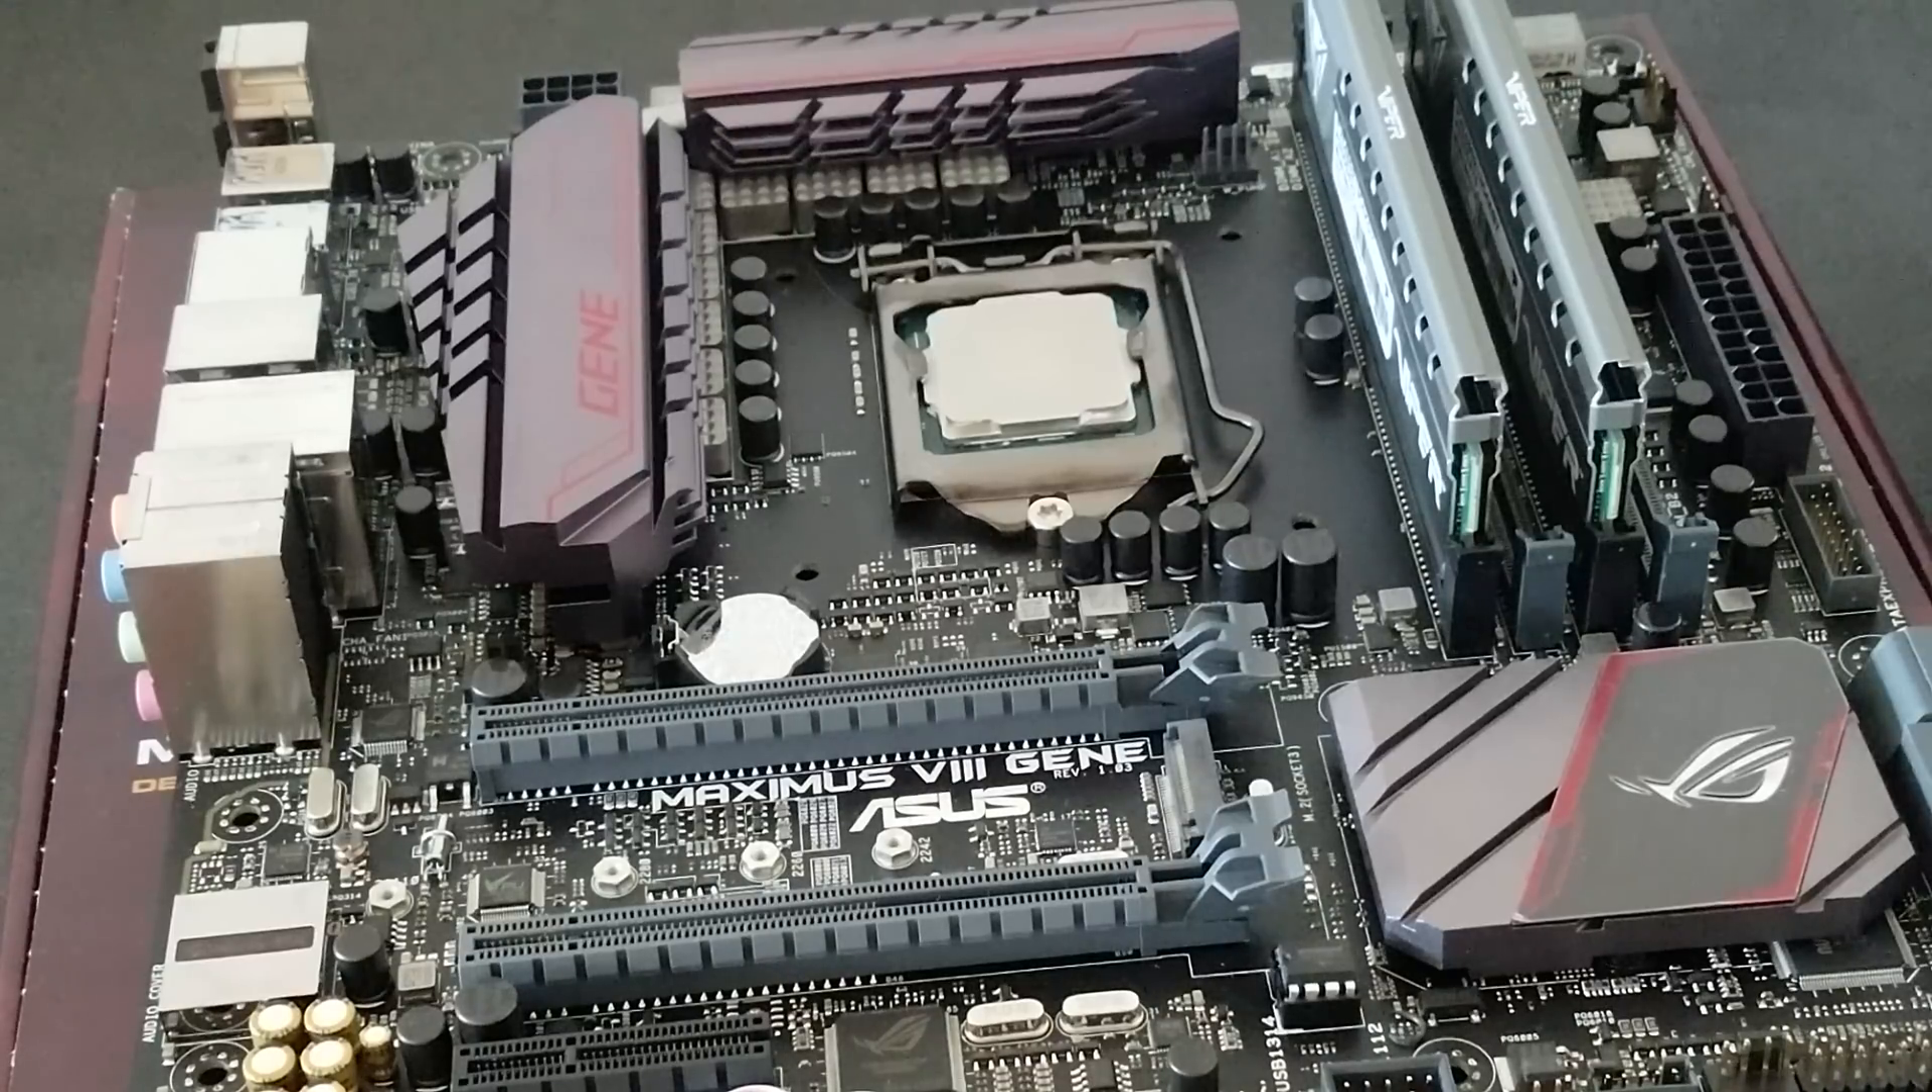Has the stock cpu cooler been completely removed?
Yes.